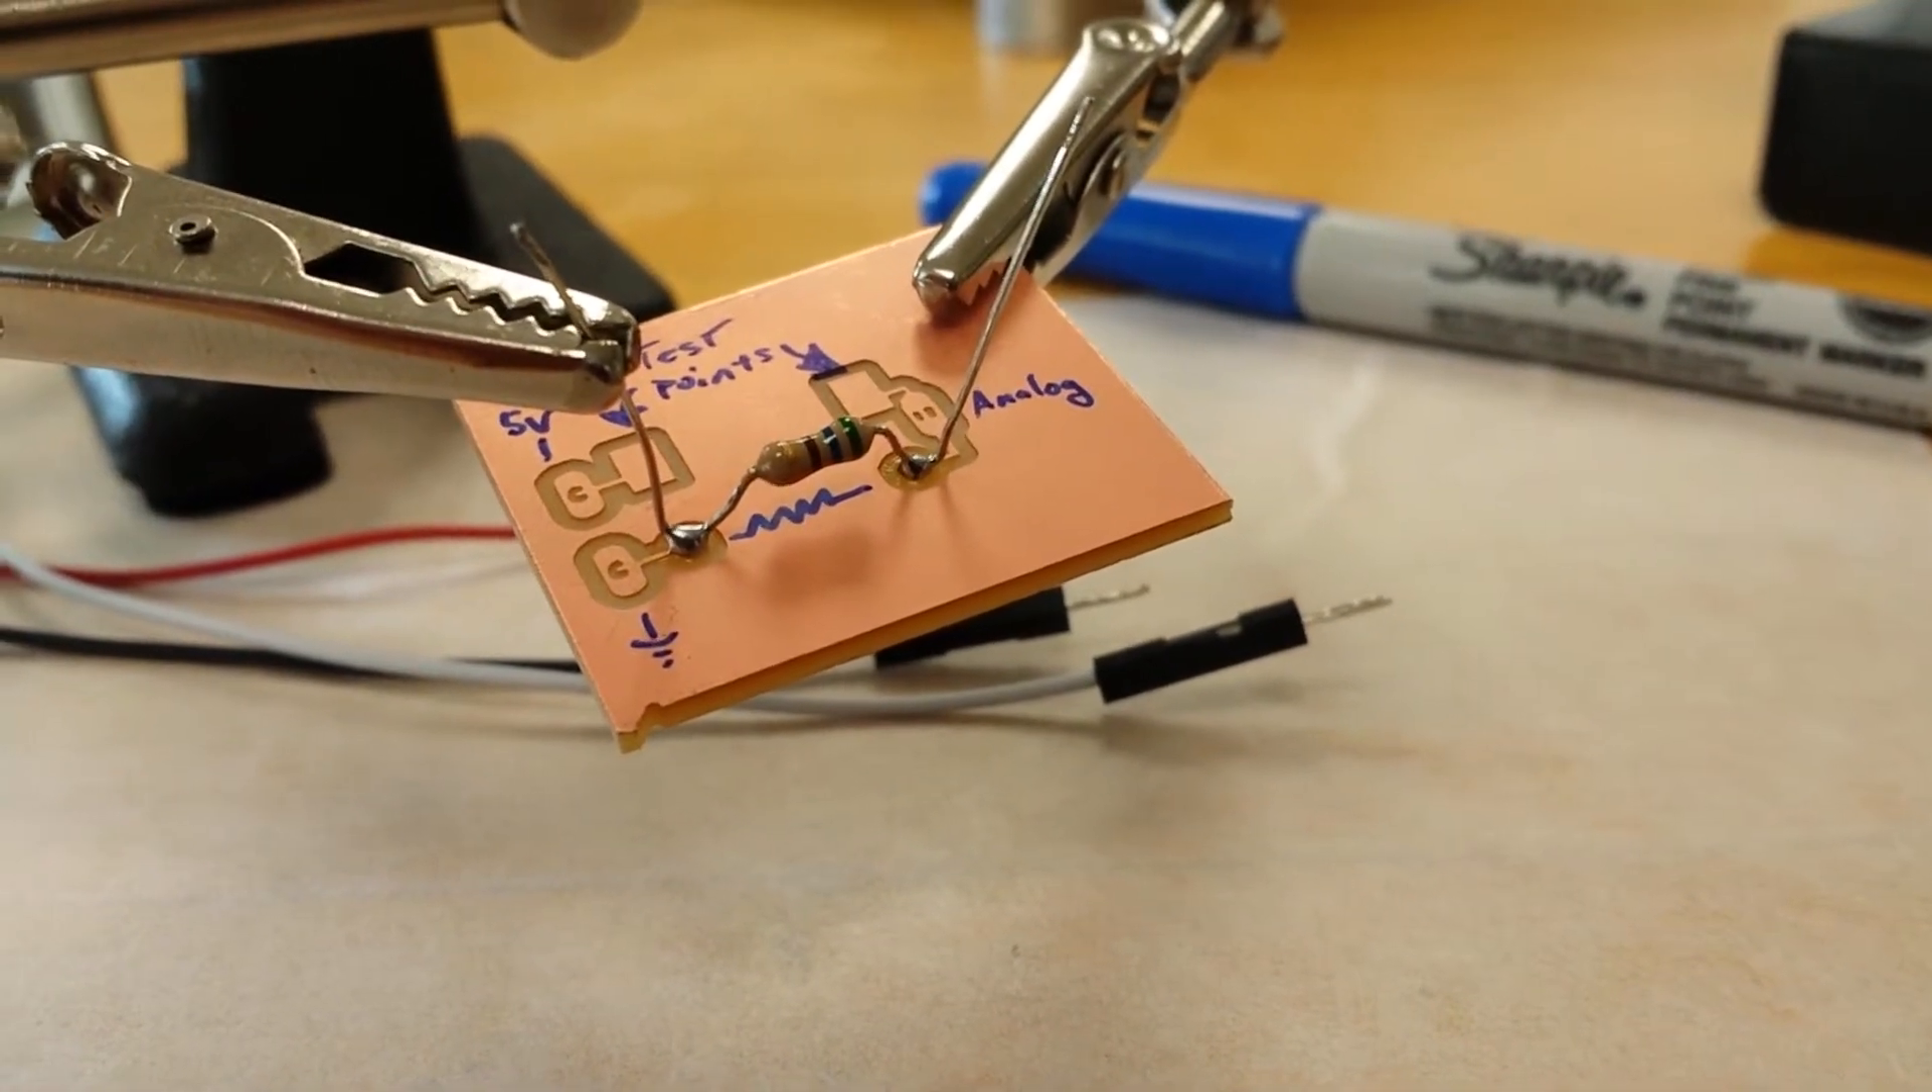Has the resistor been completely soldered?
Yes.